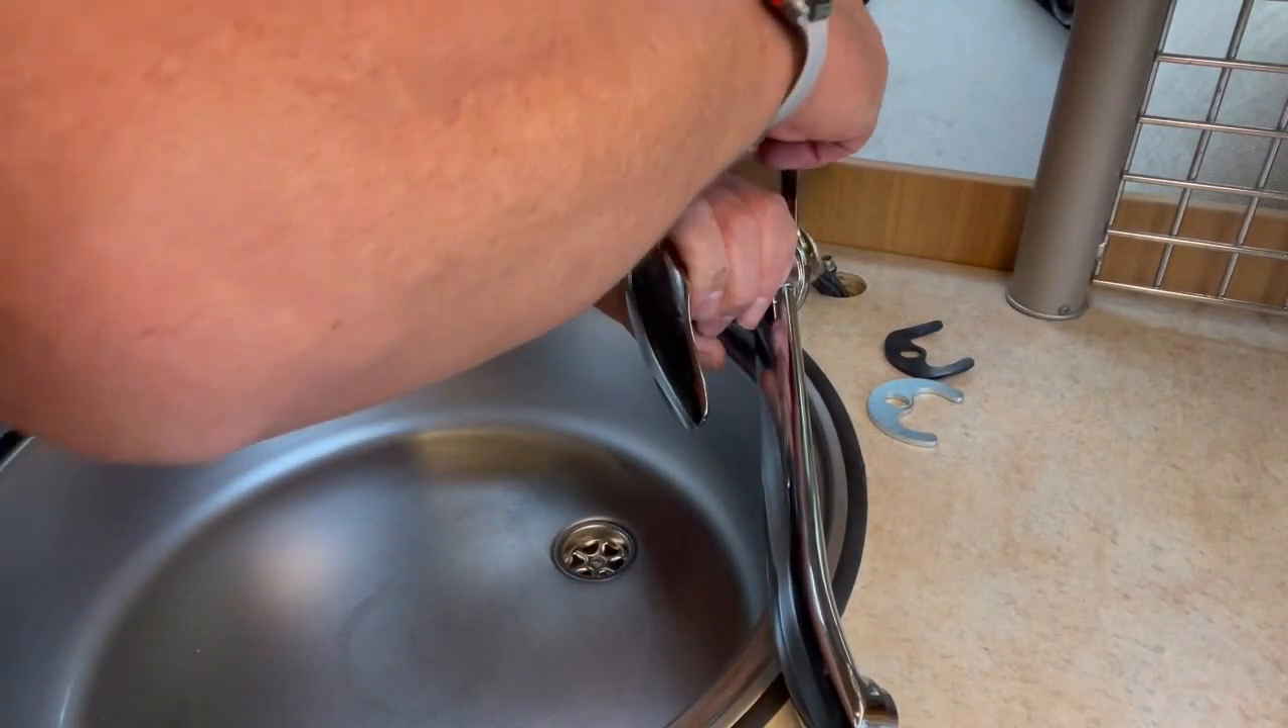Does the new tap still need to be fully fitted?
Yes.